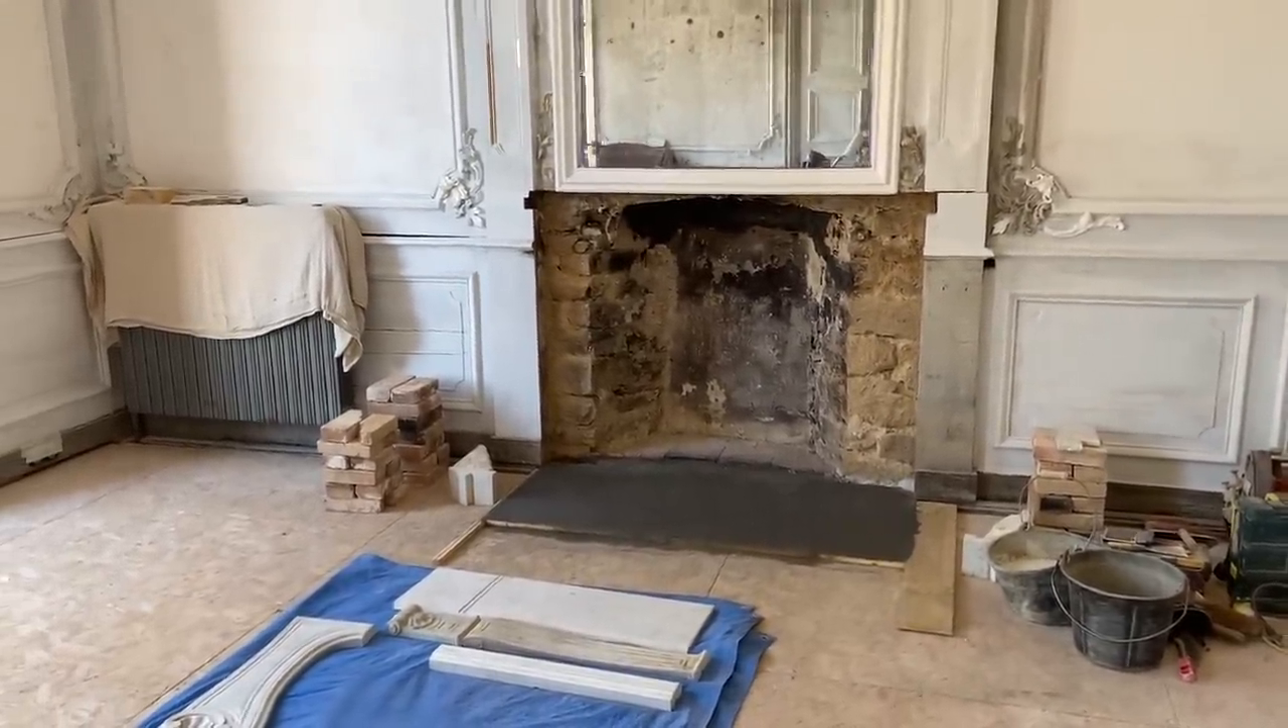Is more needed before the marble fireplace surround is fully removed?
No.